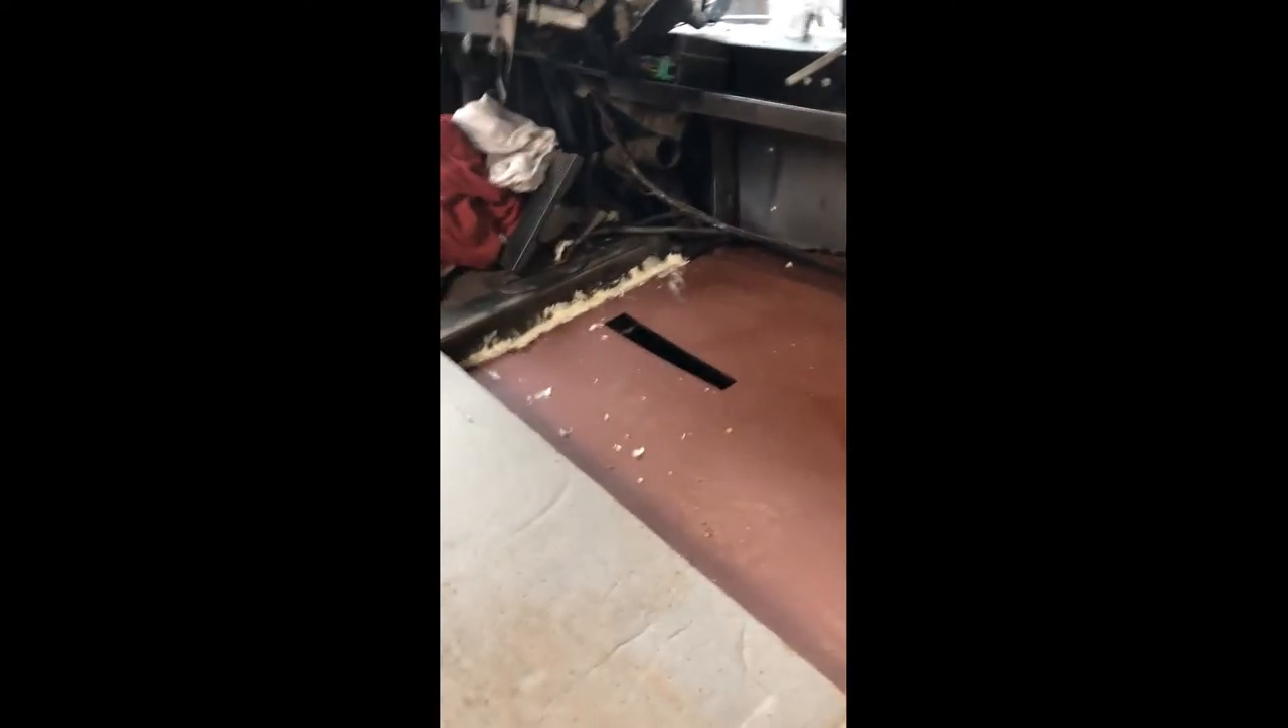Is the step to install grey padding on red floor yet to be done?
Yes.